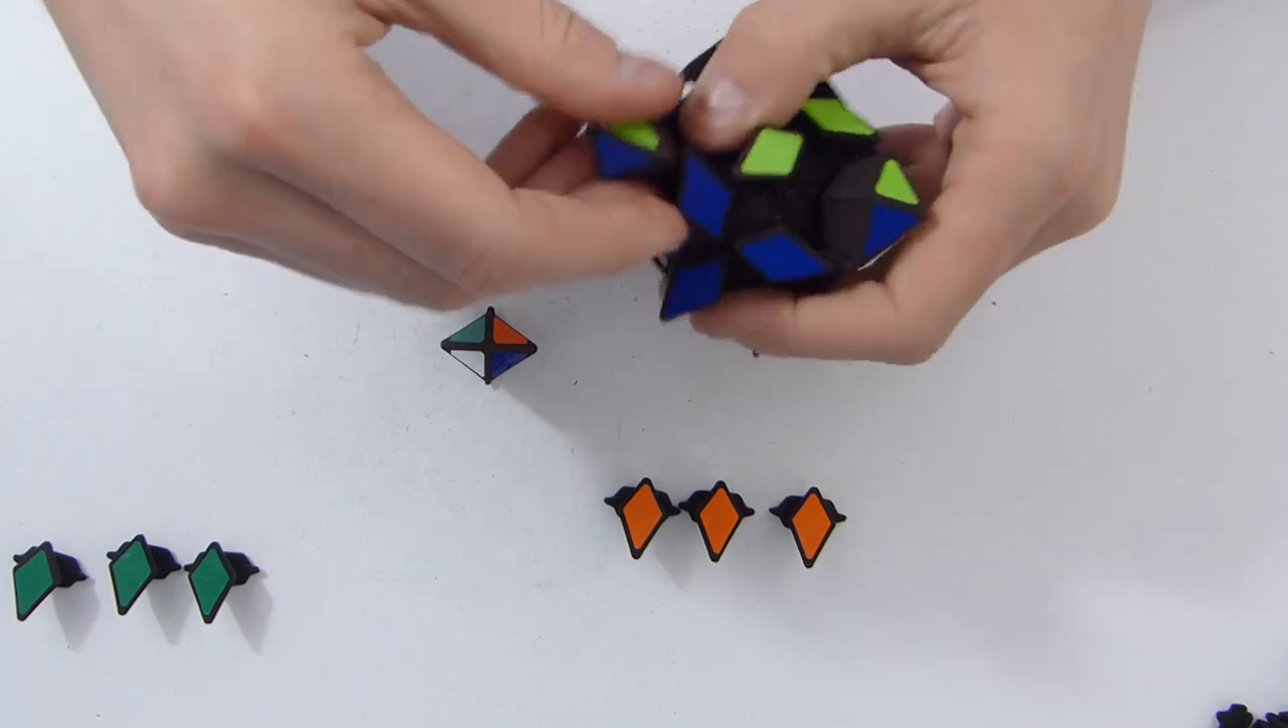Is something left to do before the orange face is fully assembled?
Yes.